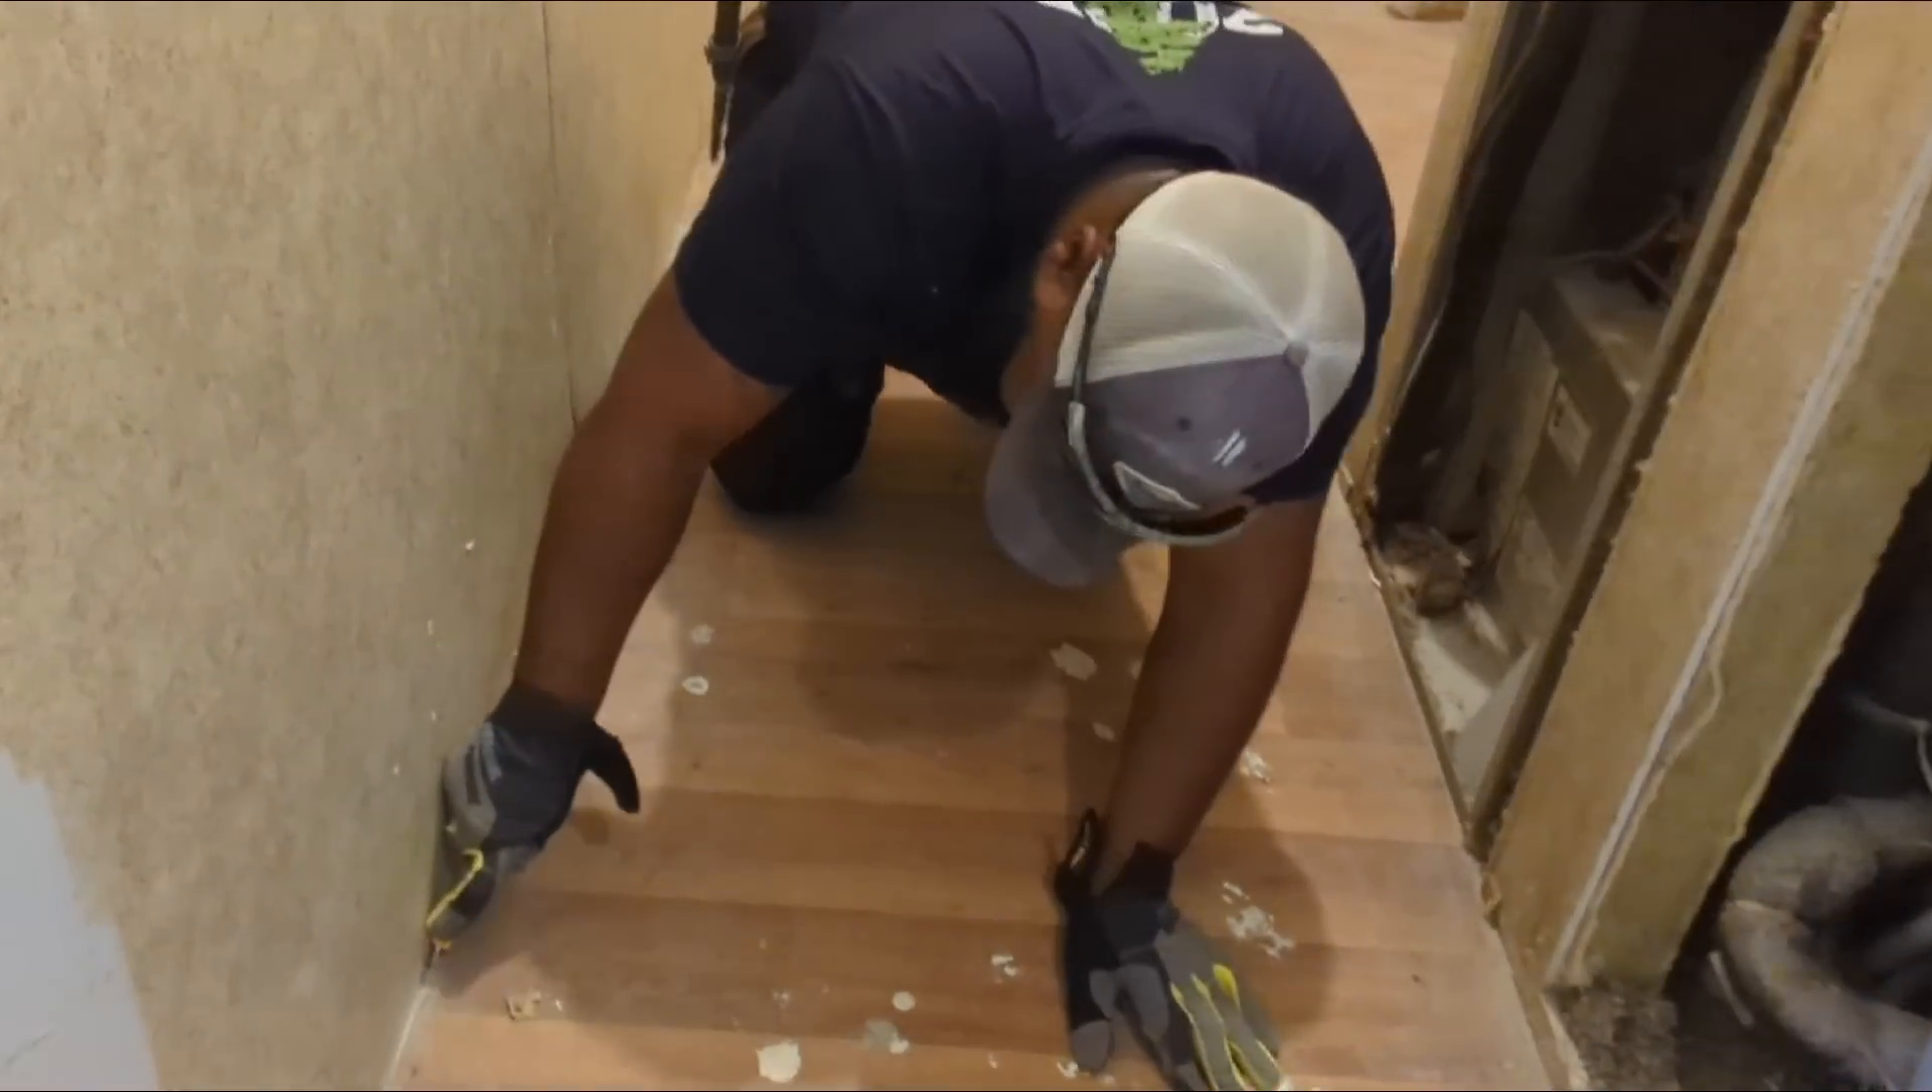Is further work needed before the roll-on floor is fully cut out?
Yes.